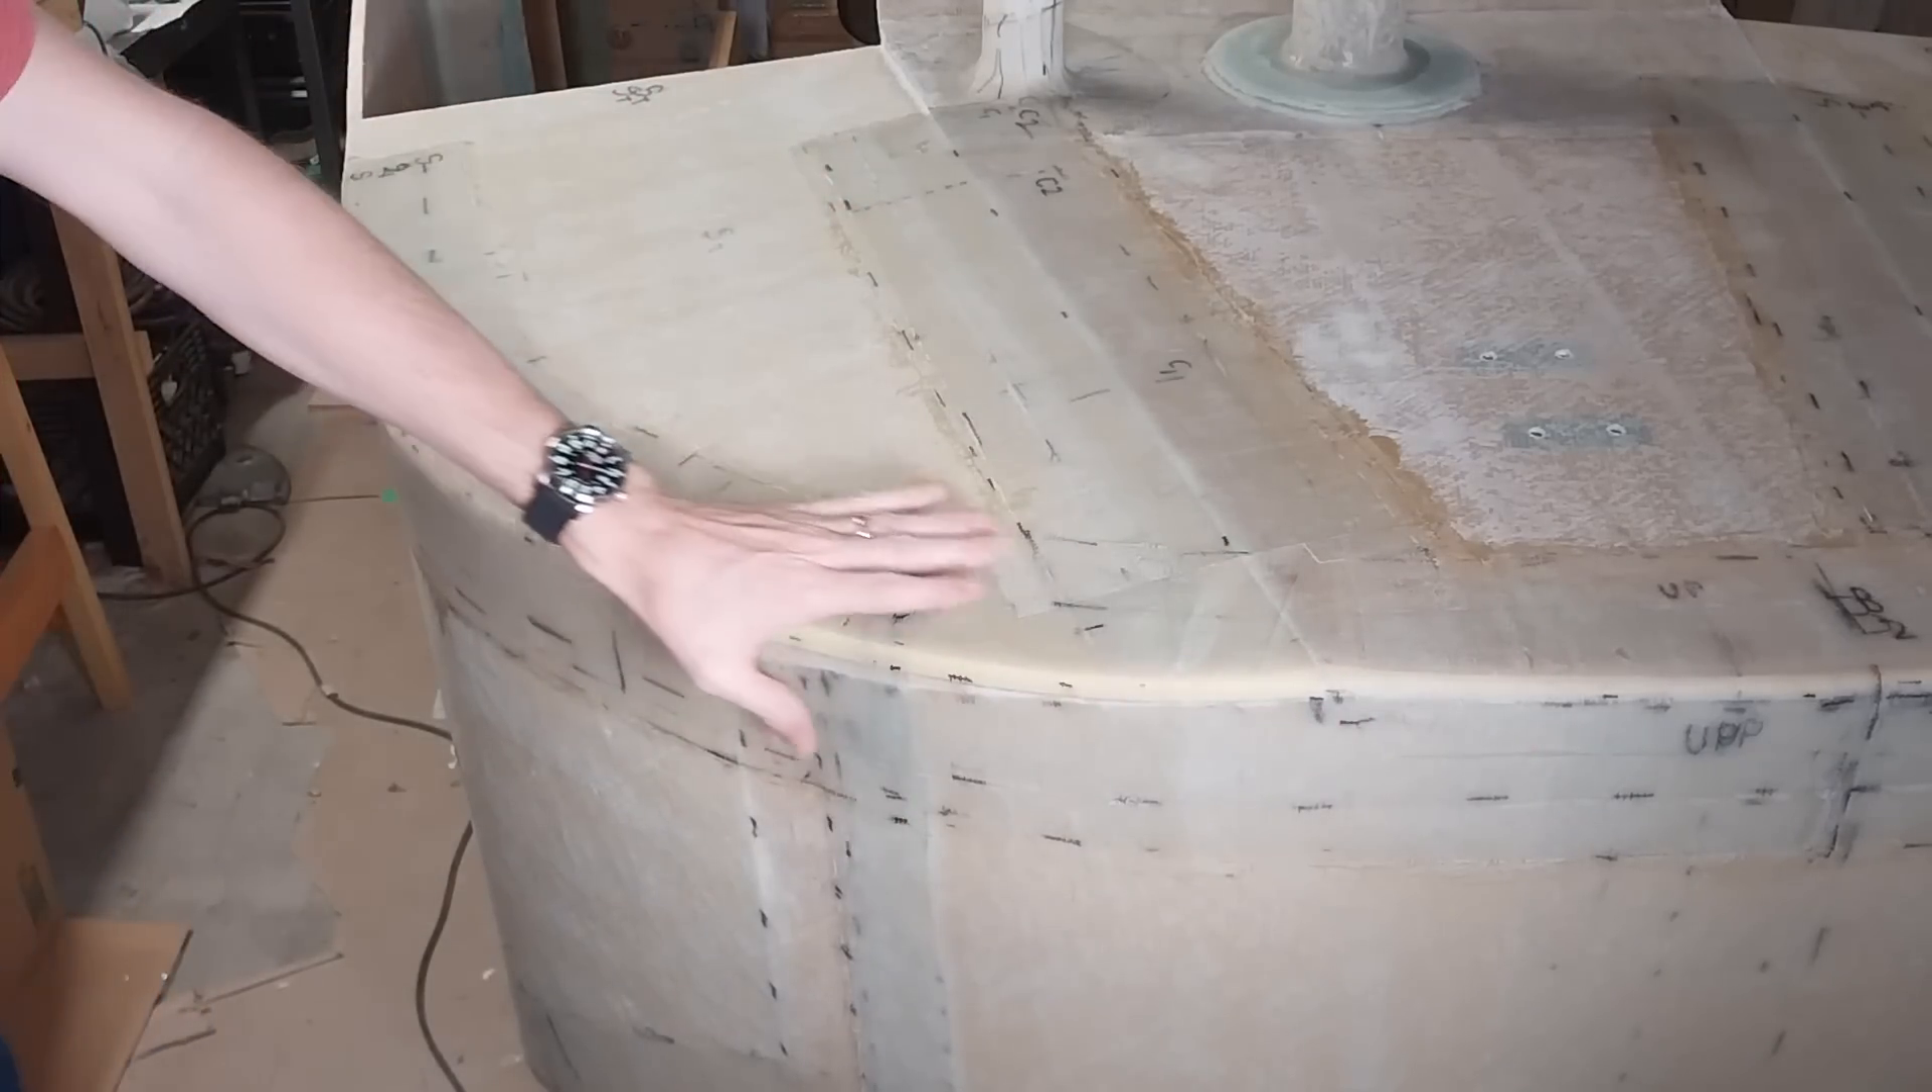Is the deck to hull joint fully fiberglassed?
Yes.